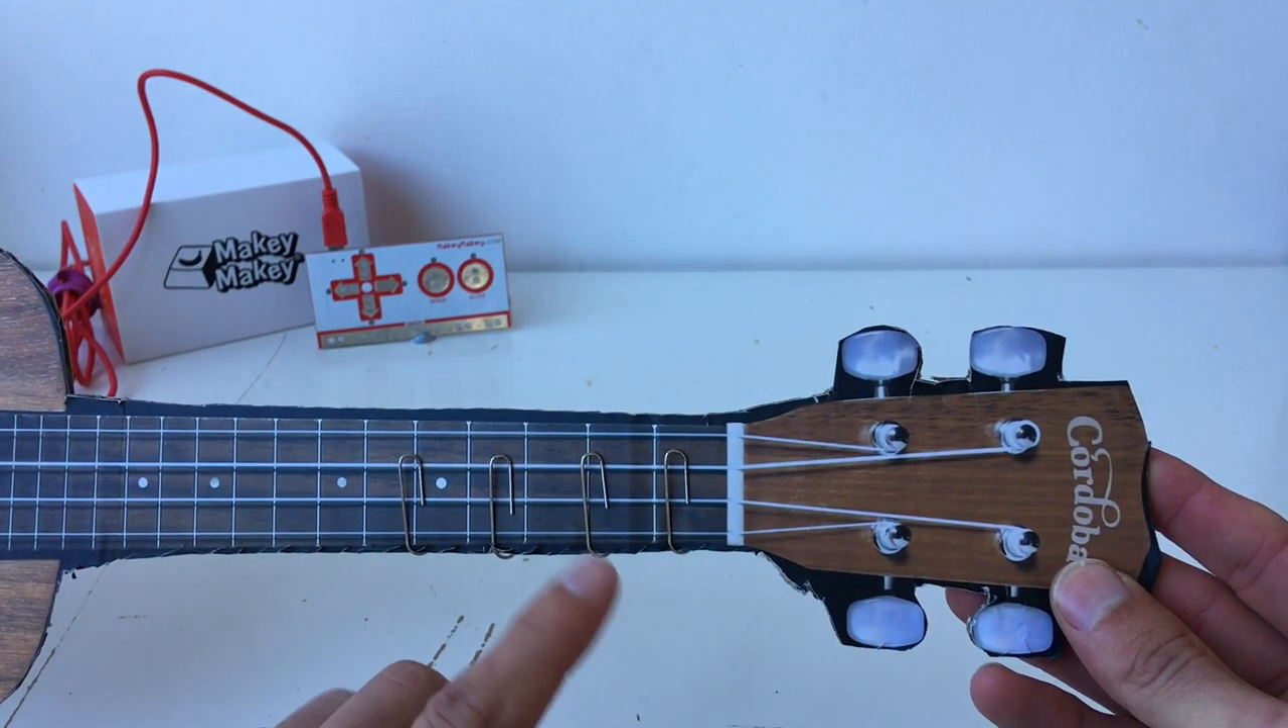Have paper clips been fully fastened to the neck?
Yes.